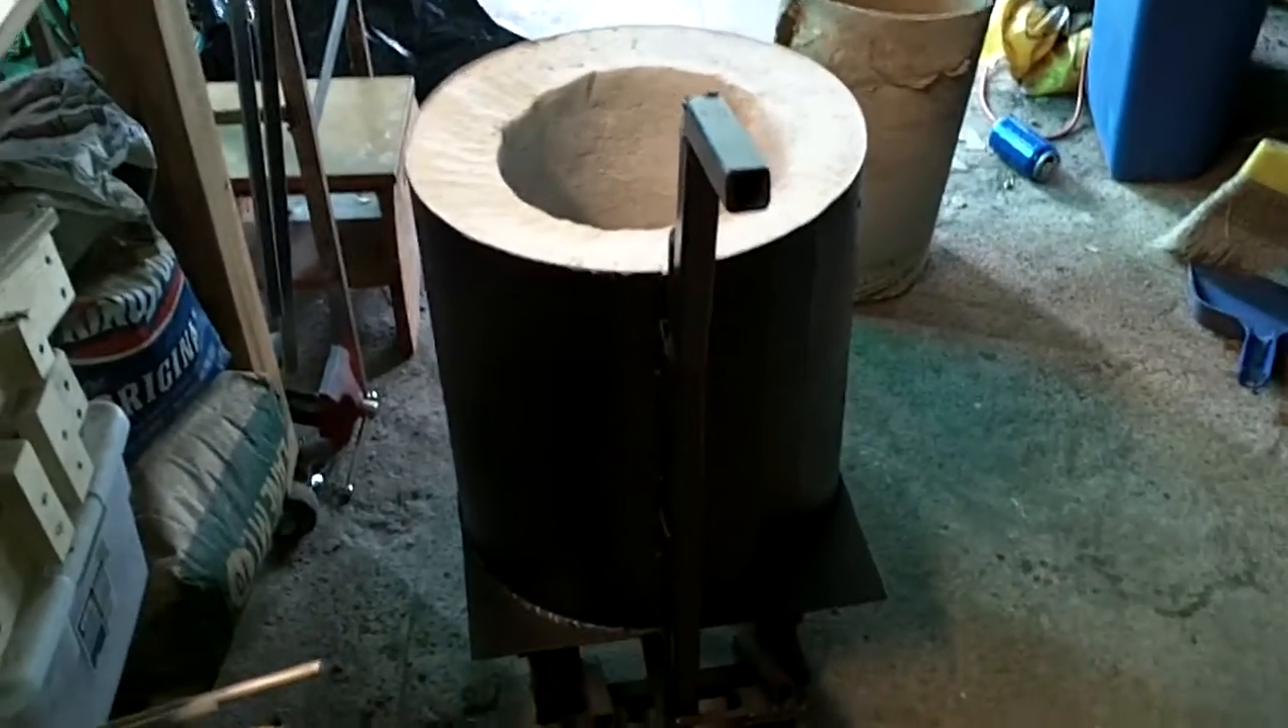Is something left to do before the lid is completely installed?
Yes.